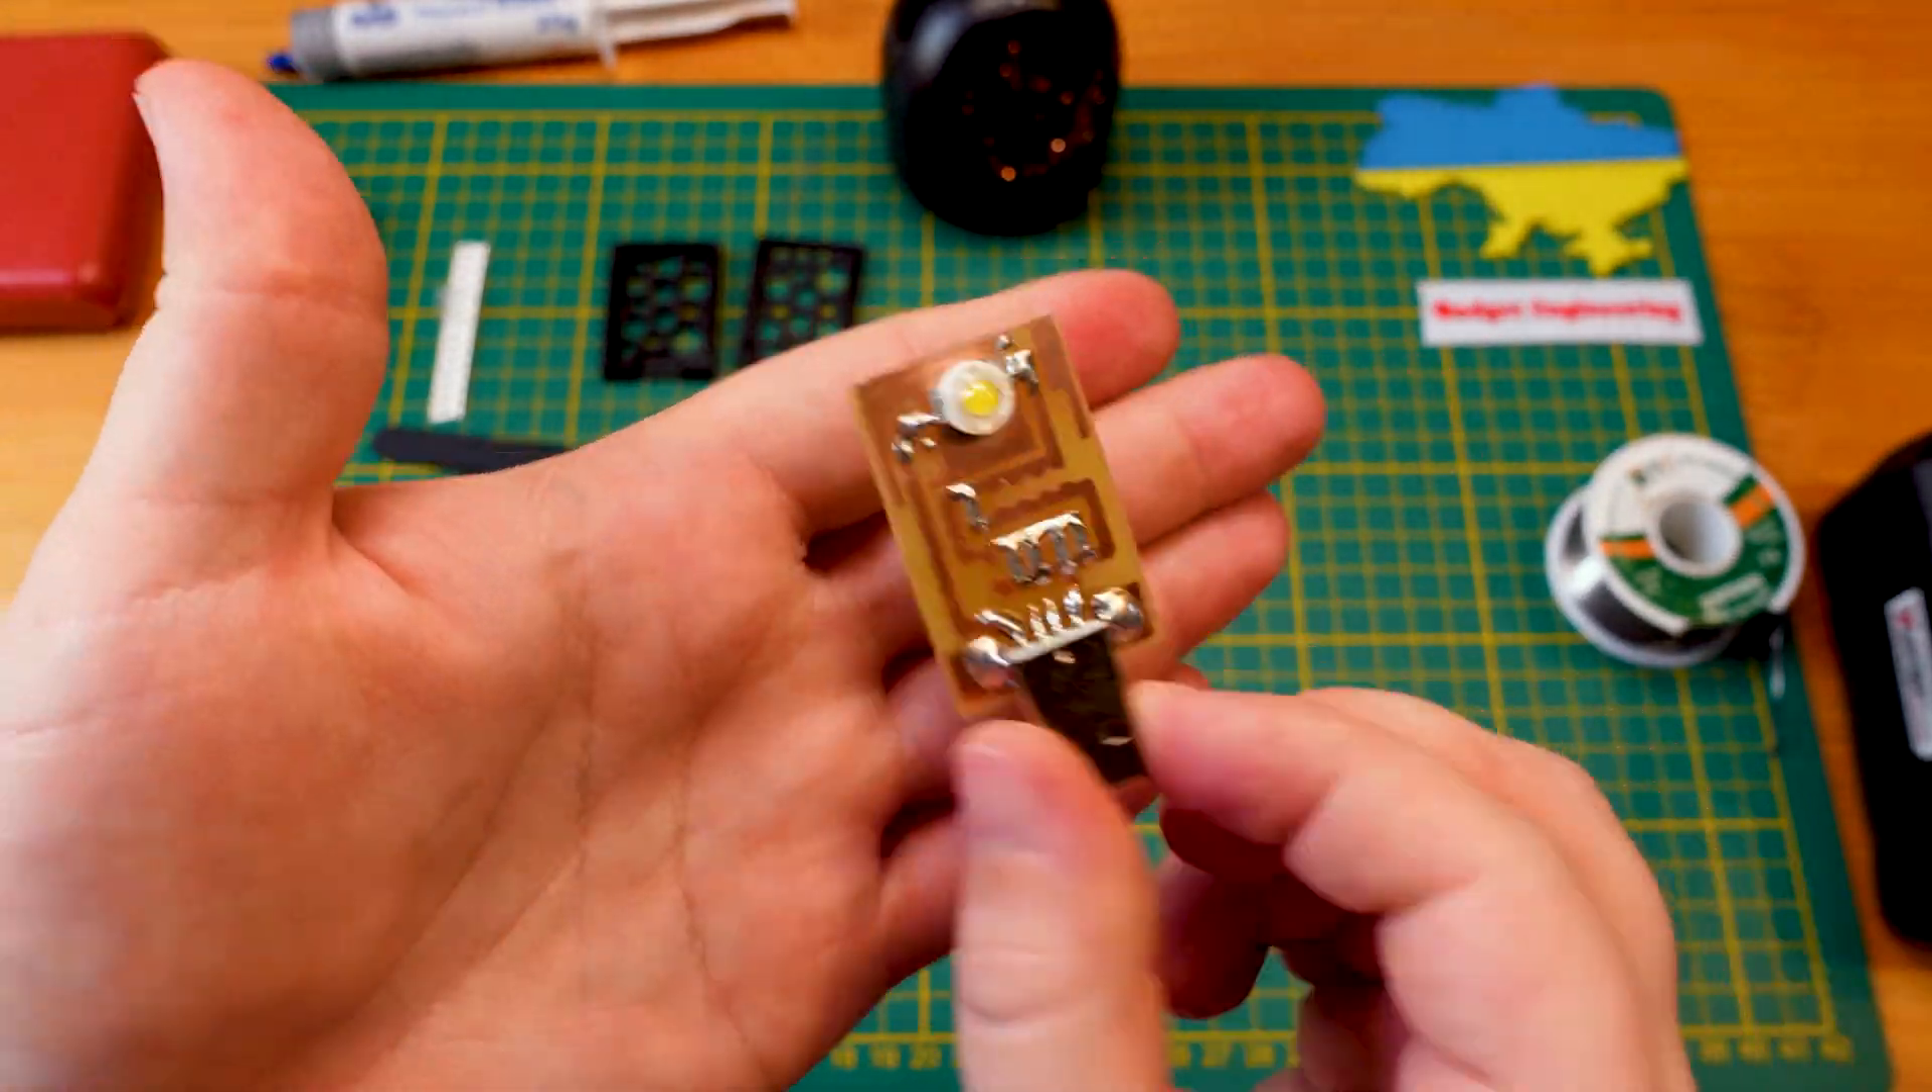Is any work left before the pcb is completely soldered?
No.